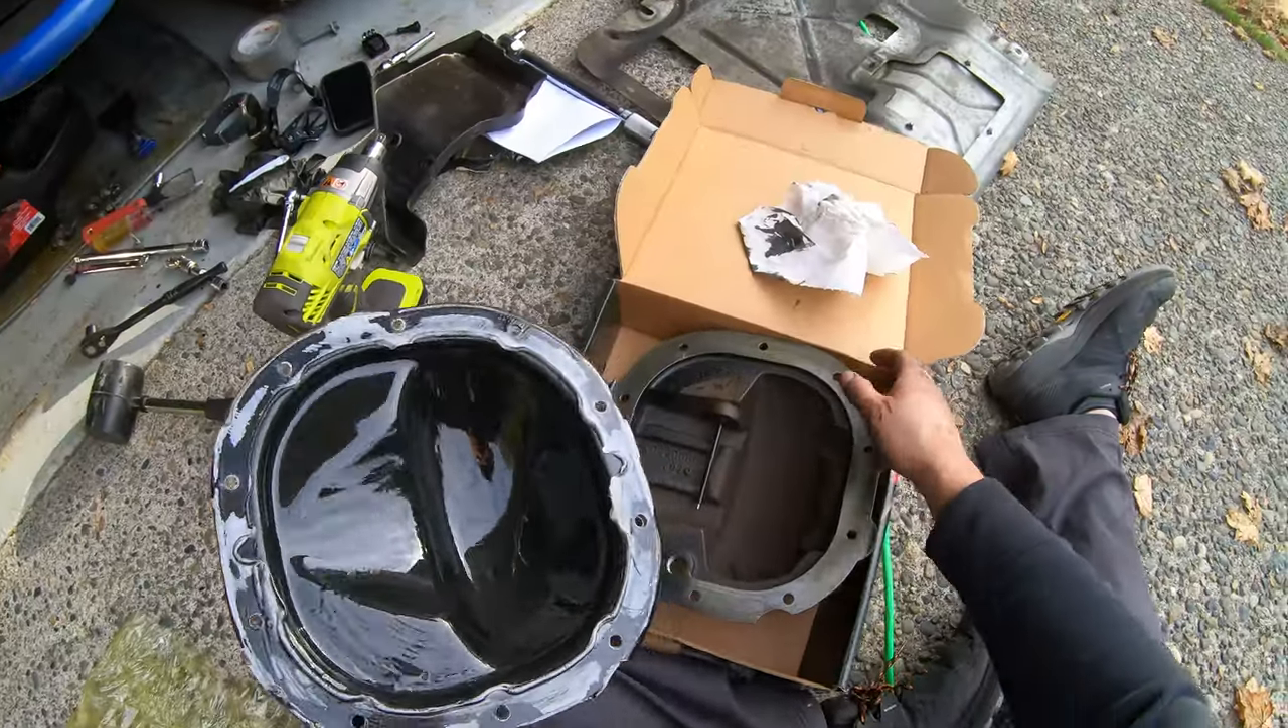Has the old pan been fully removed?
Yes.